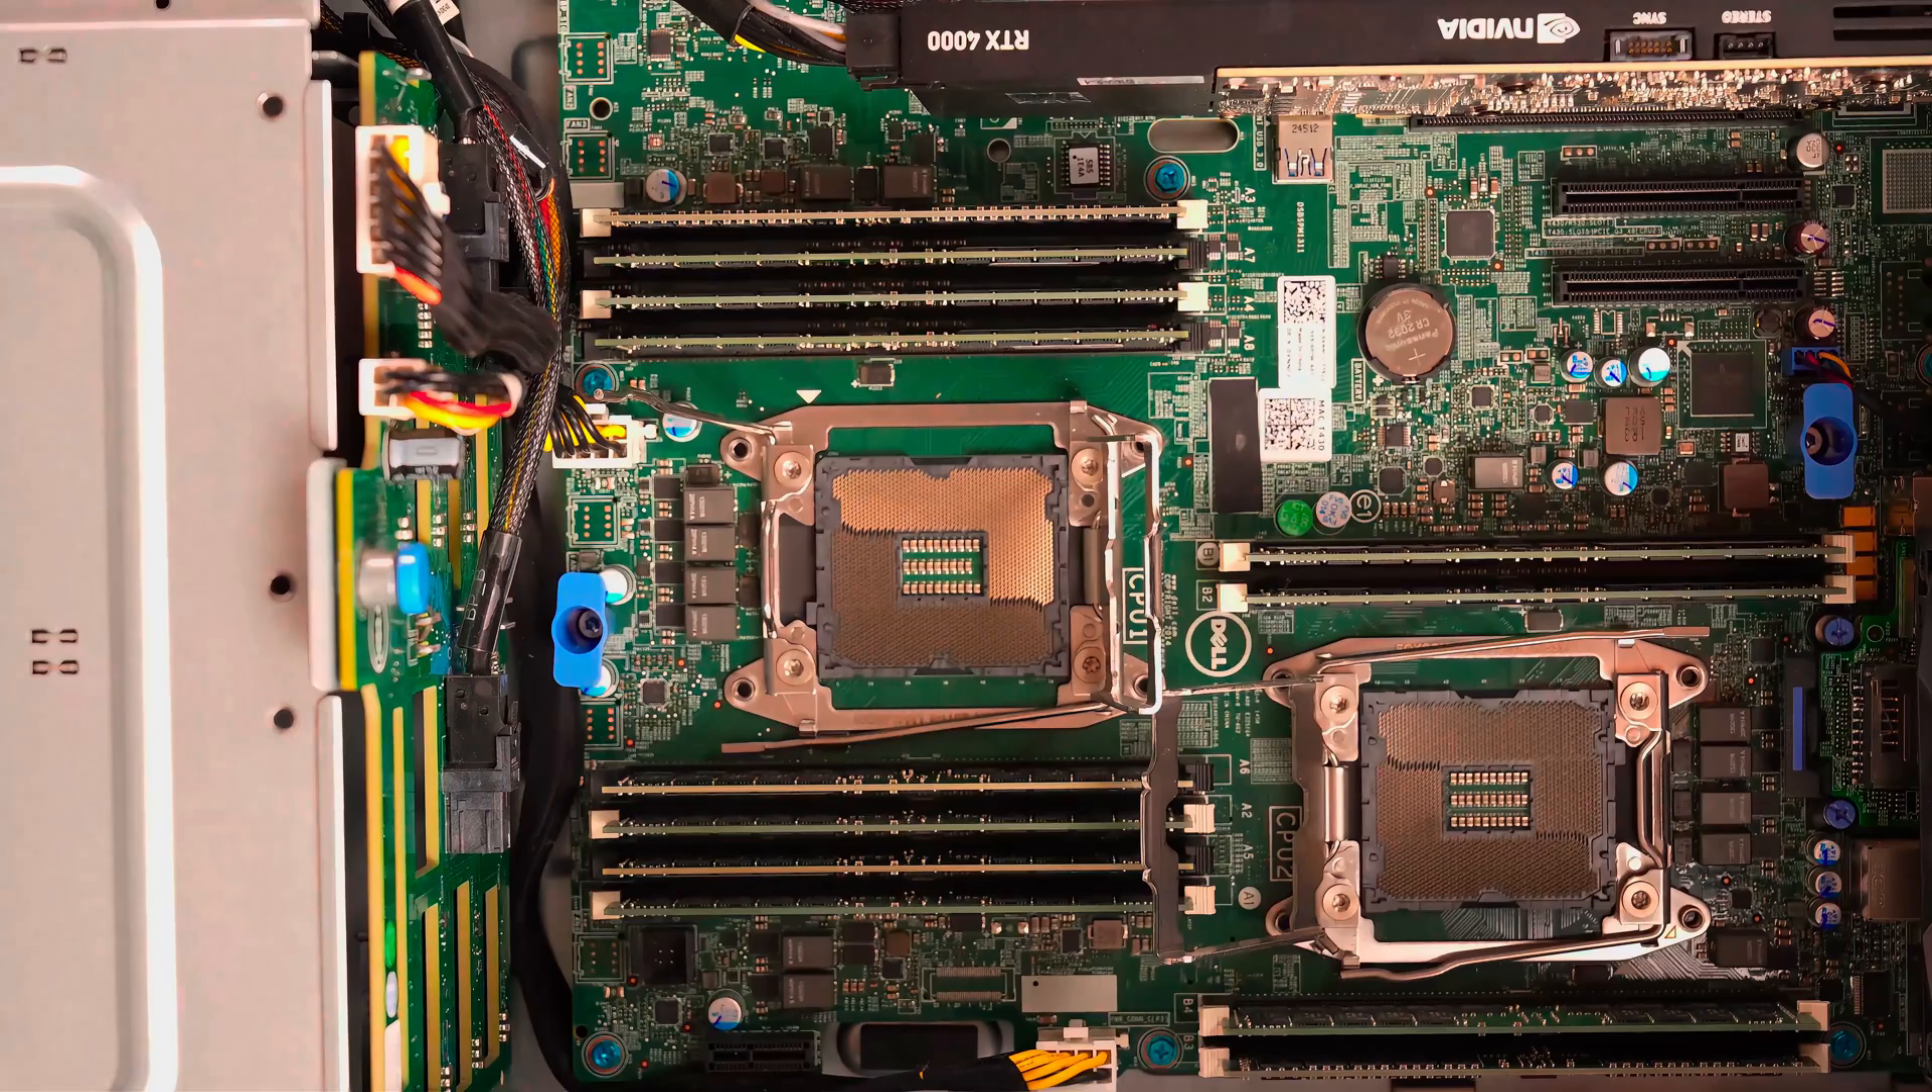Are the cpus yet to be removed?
No.